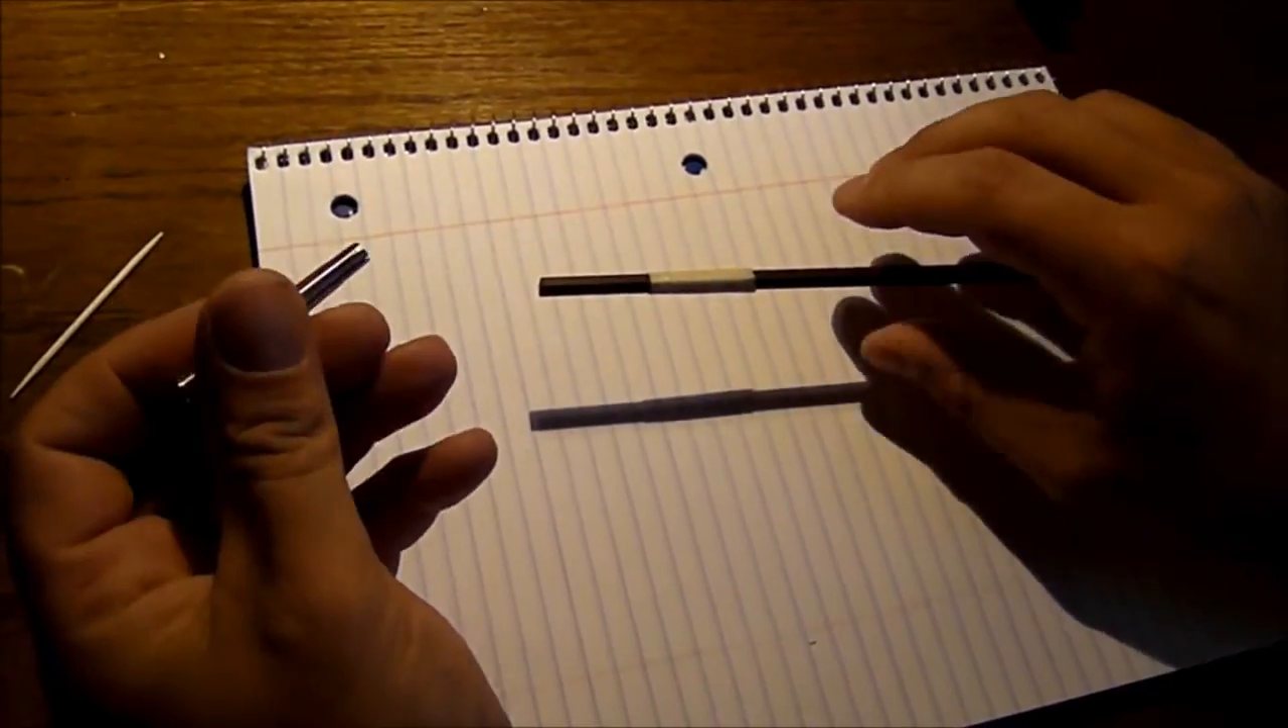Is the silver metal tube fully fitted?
No.